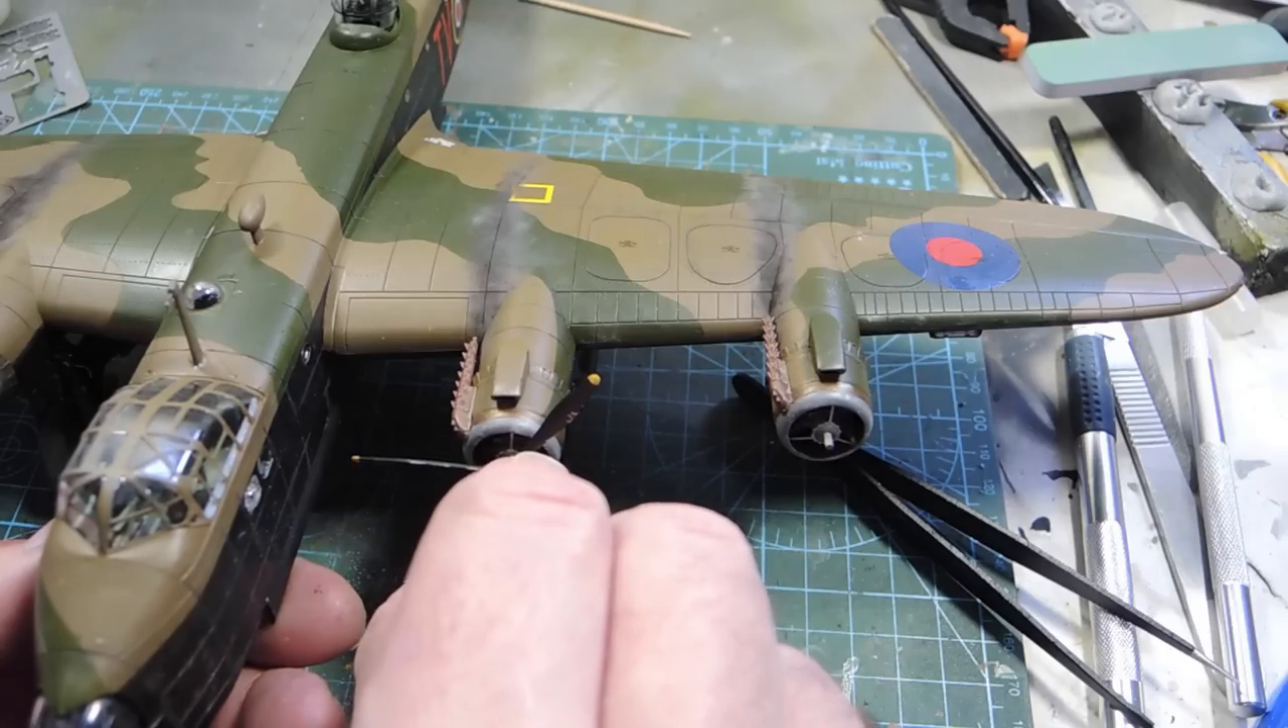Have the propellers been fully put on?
No.